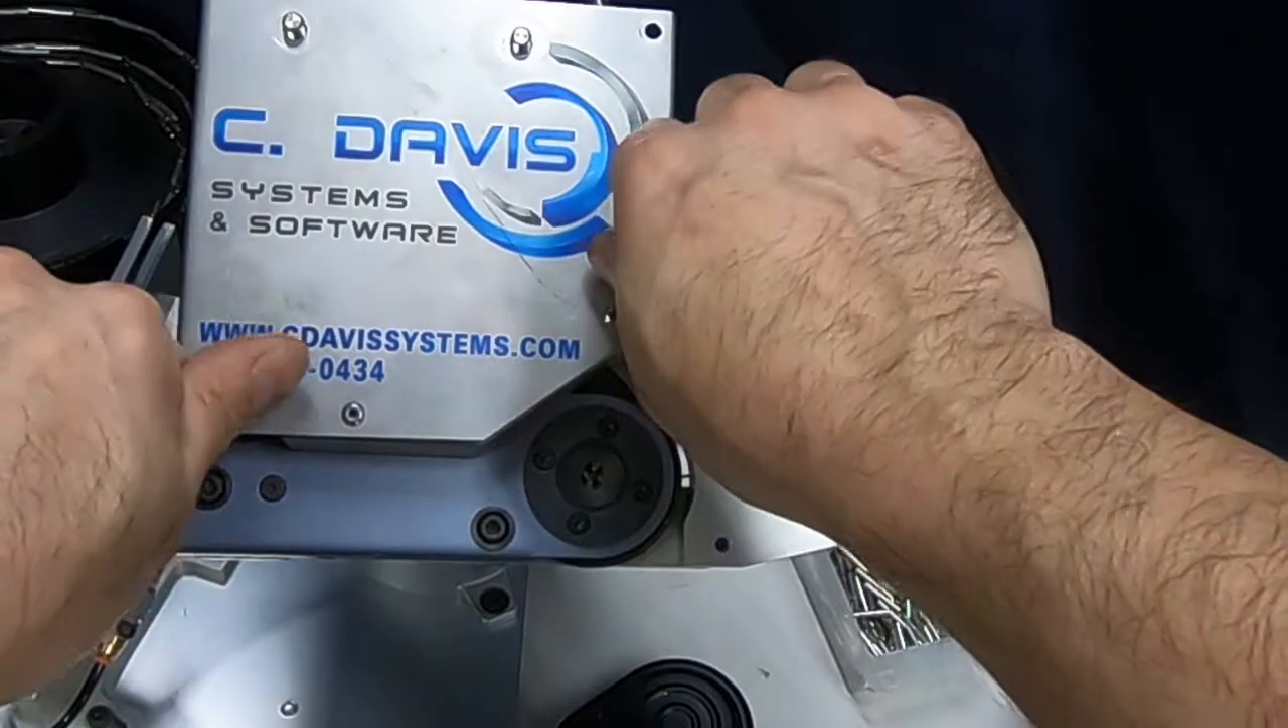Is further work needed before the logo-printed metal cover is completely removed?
Yes.